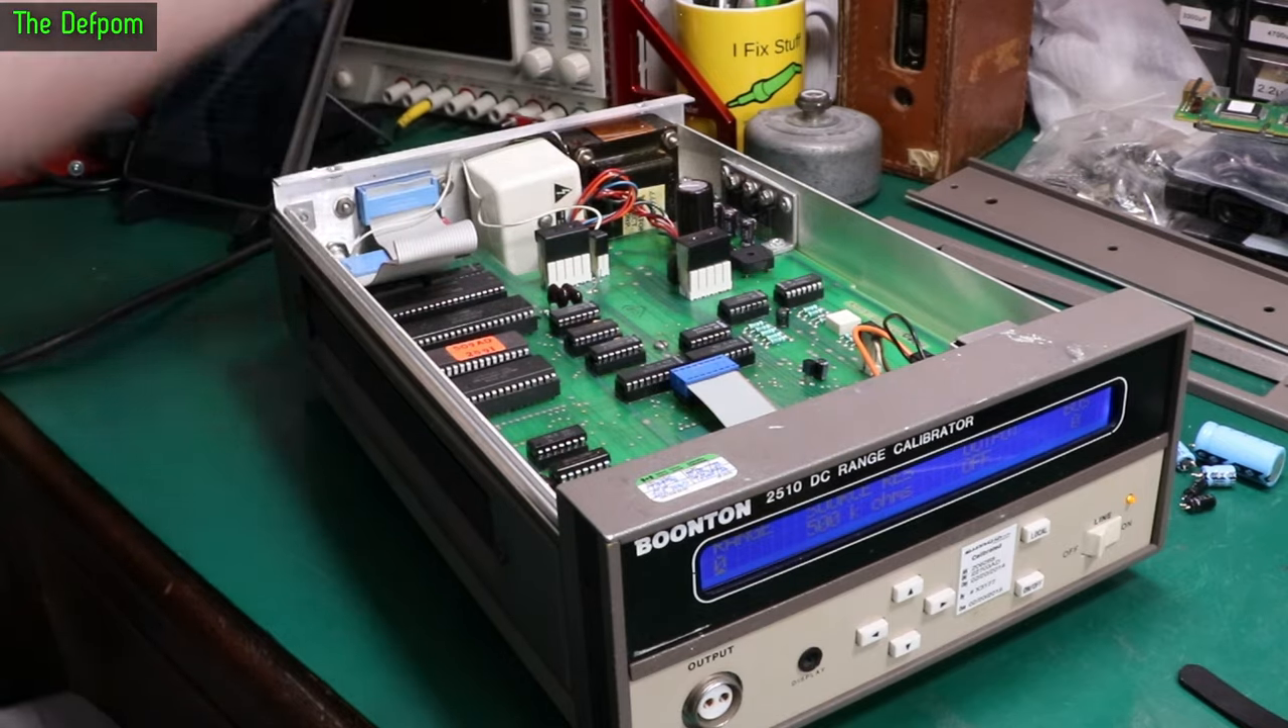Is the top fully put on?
No.